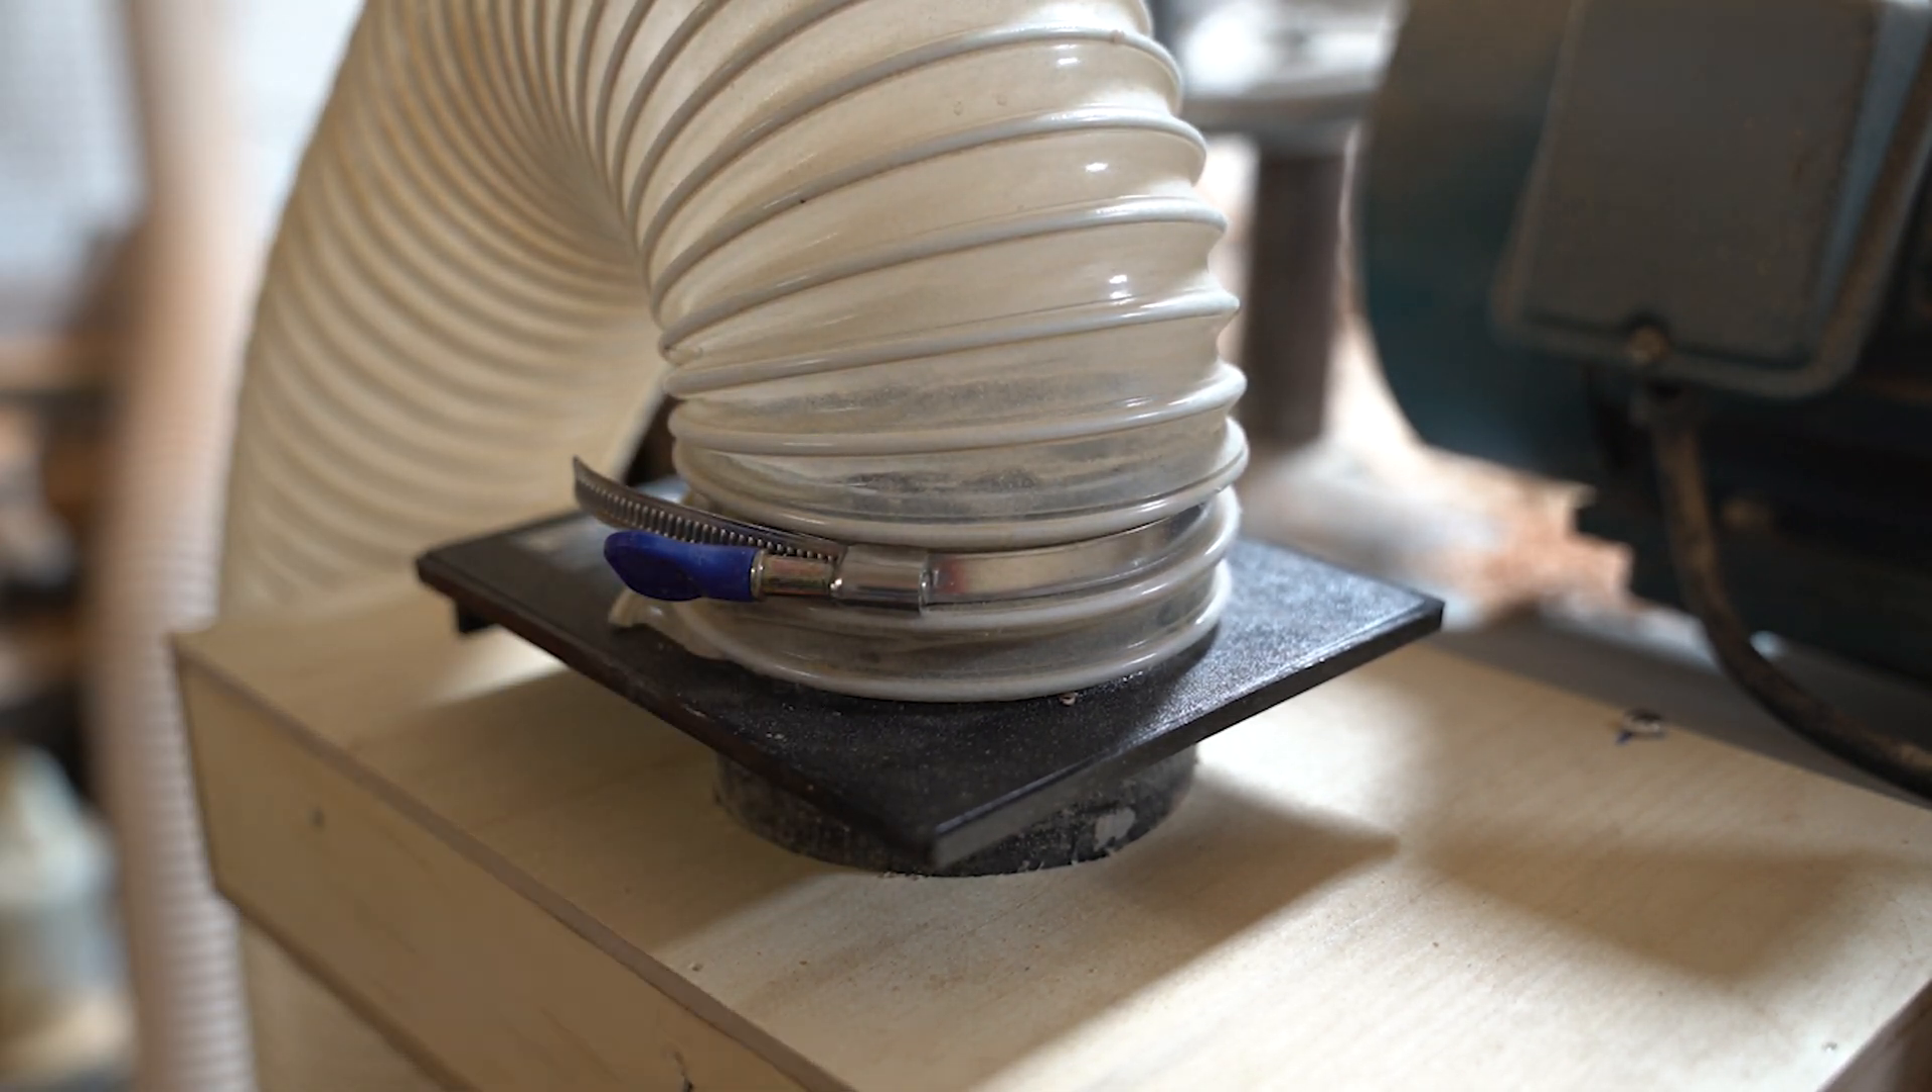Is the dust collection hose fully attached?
Yes.